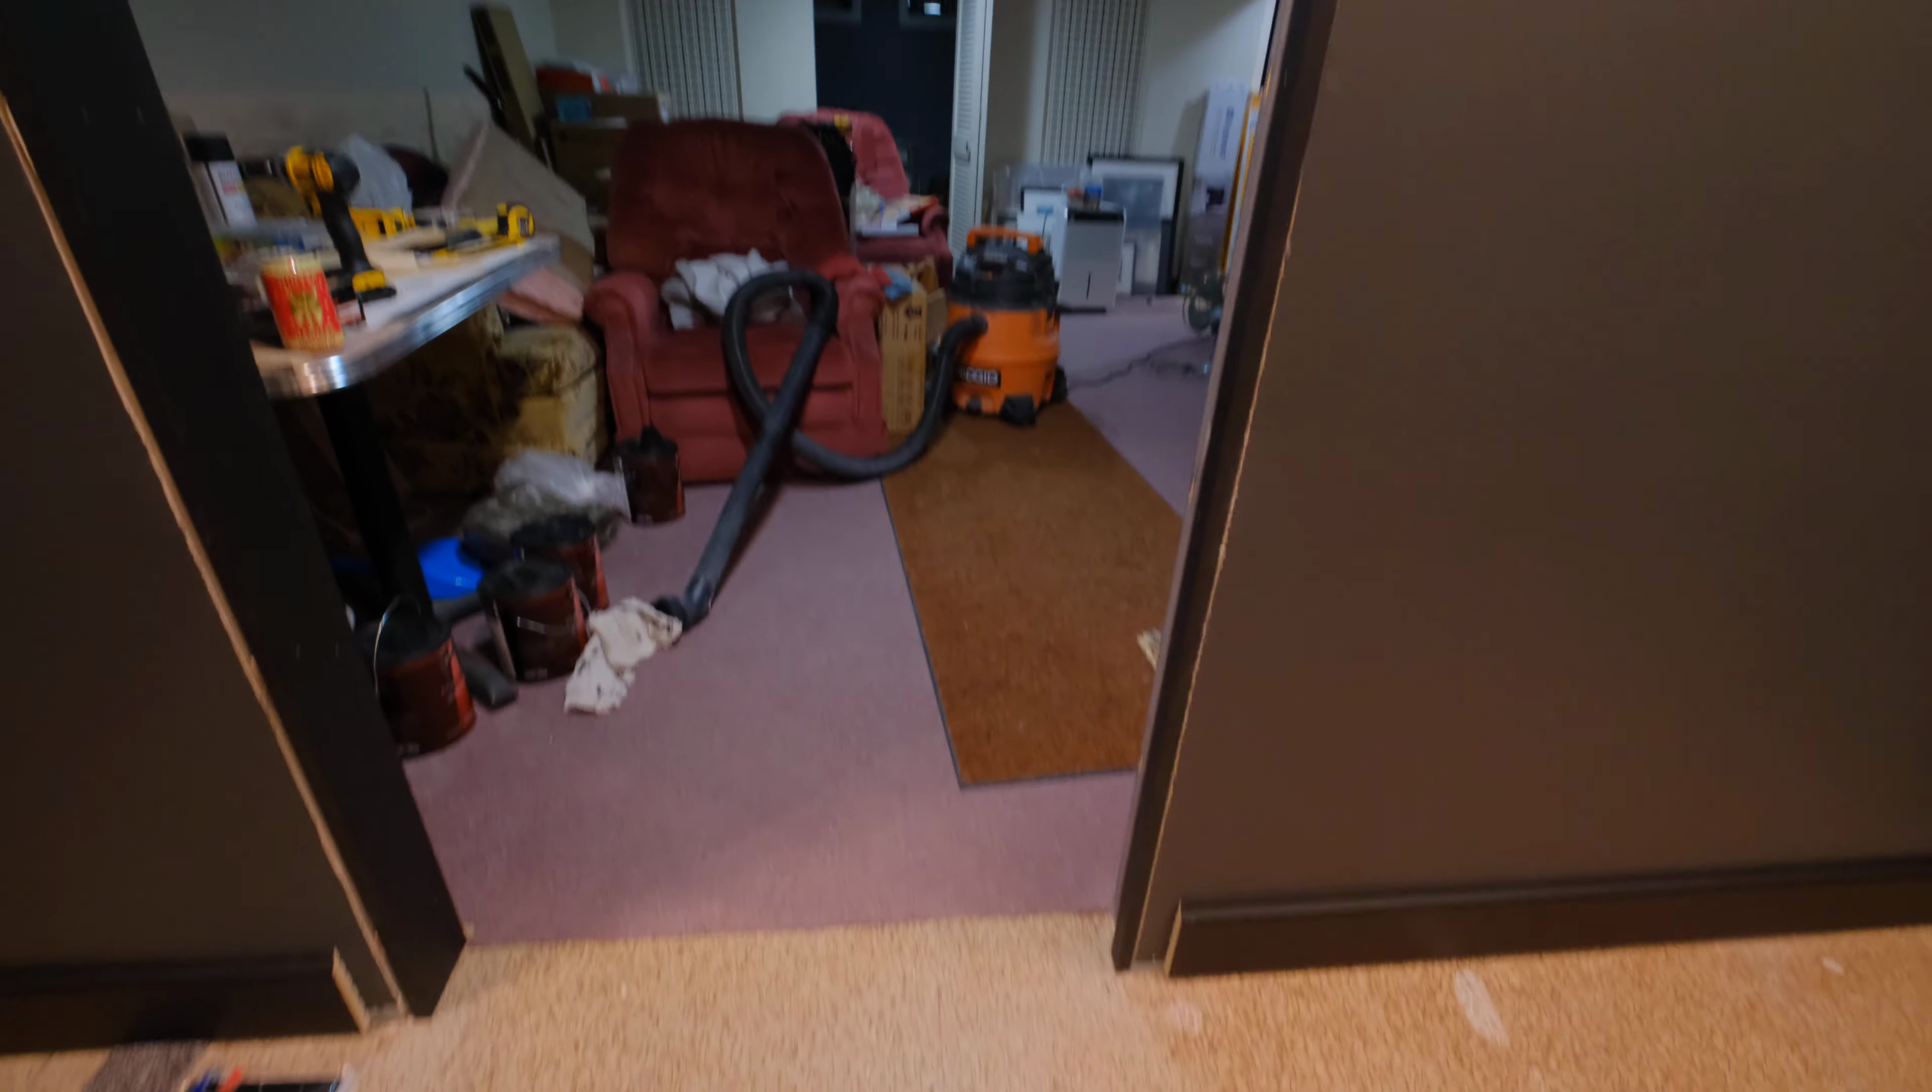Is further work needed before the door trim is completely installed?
Yes.